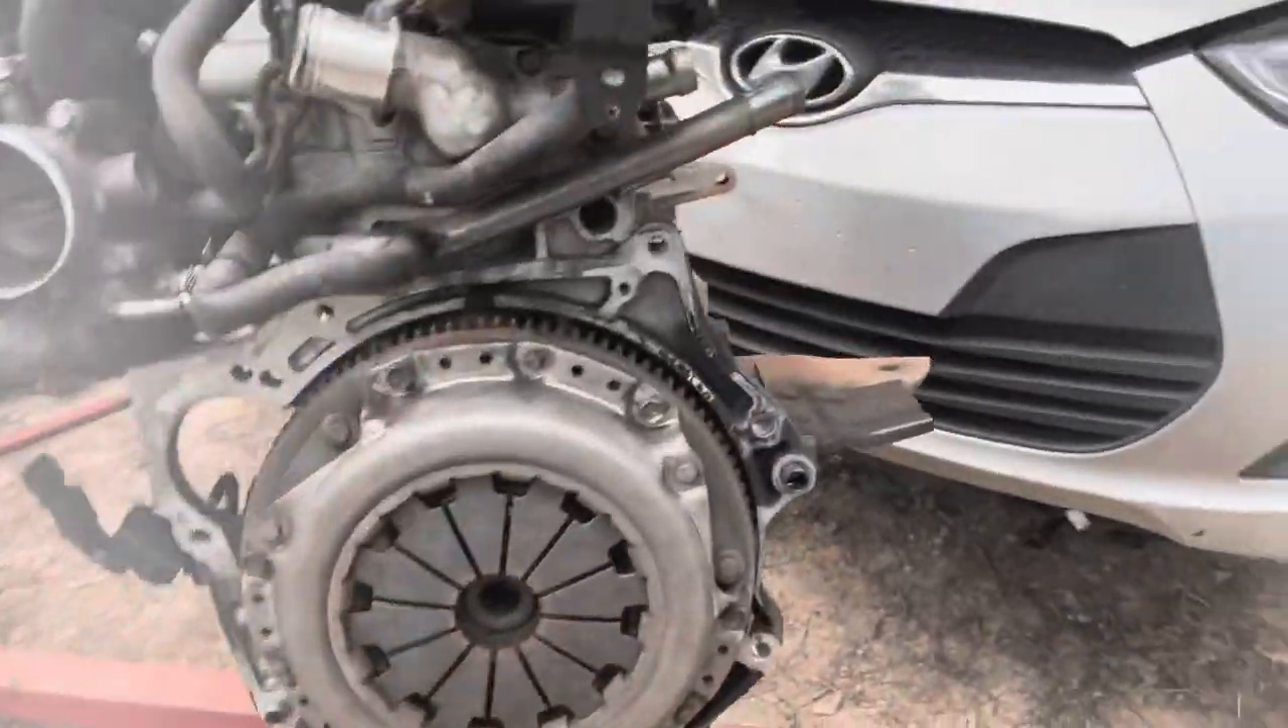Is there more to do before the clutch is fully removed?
Yes.